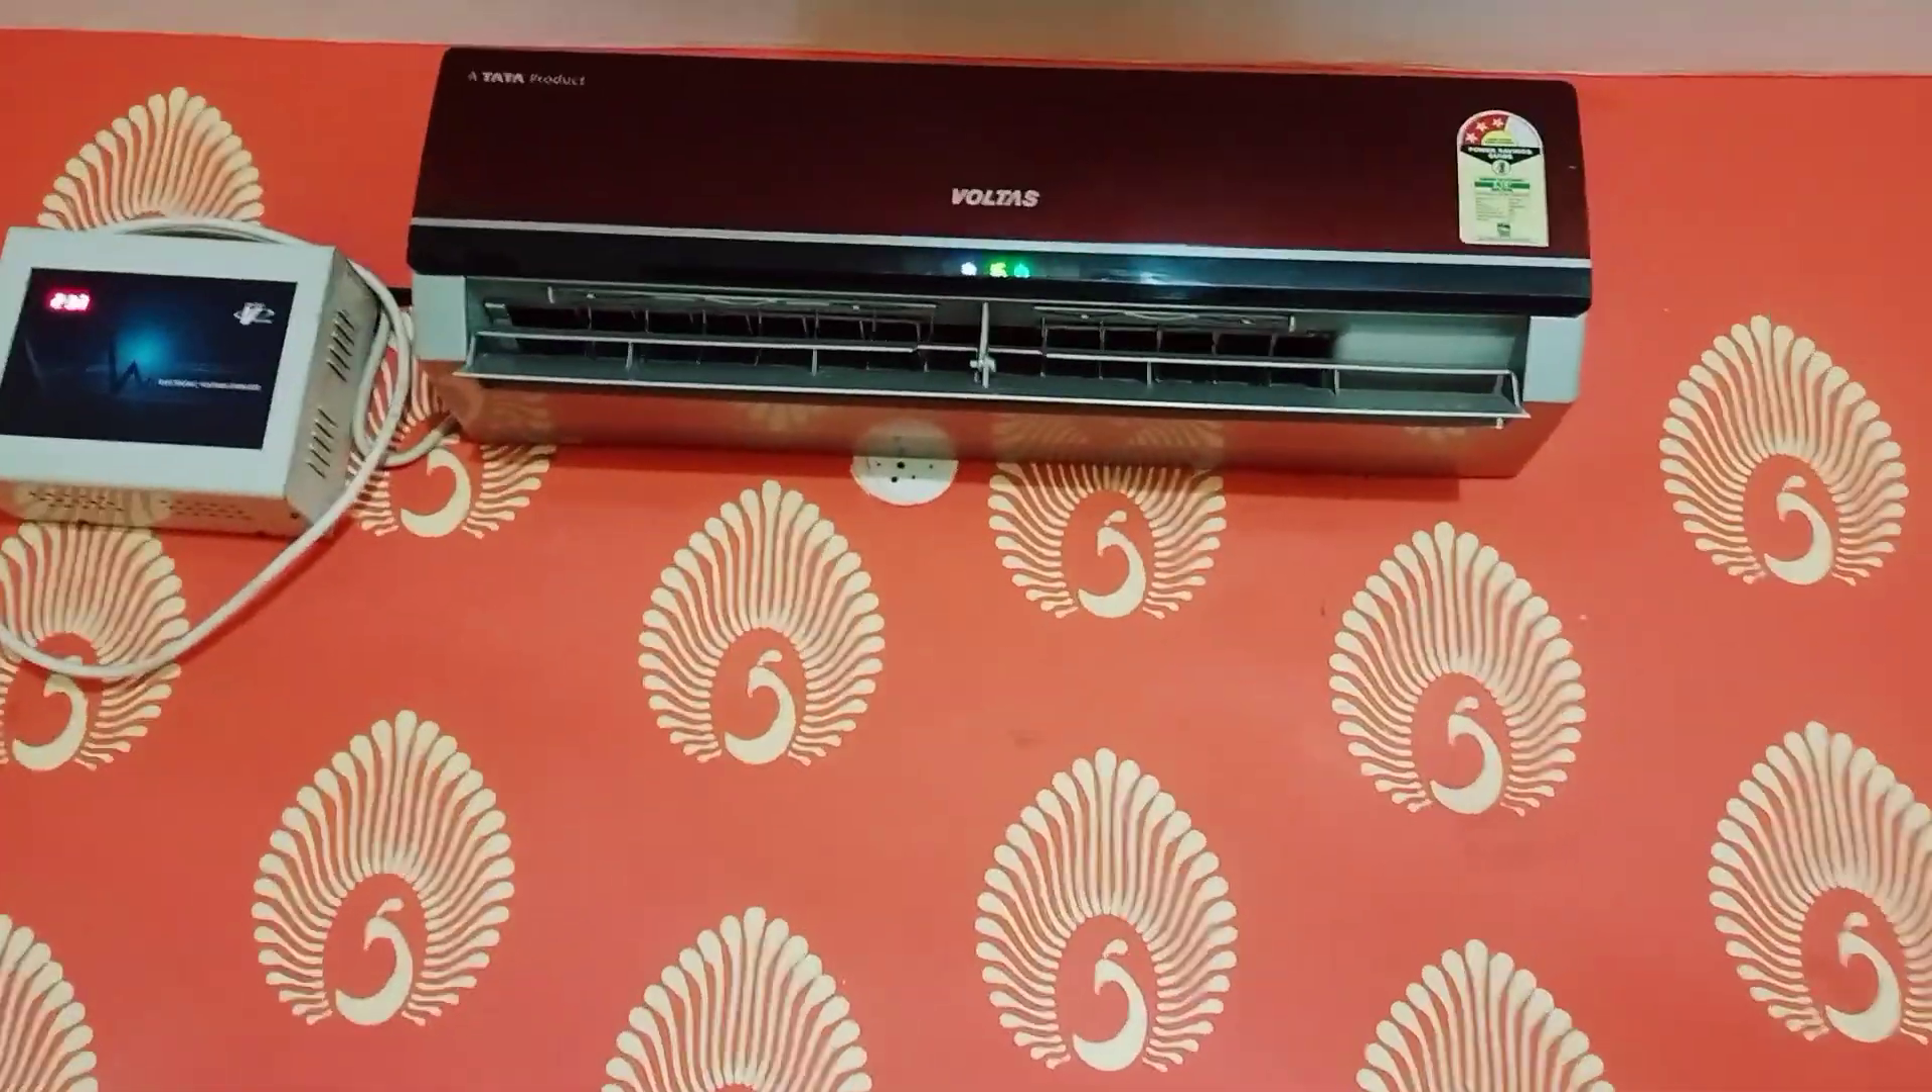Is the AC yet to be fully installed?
No.